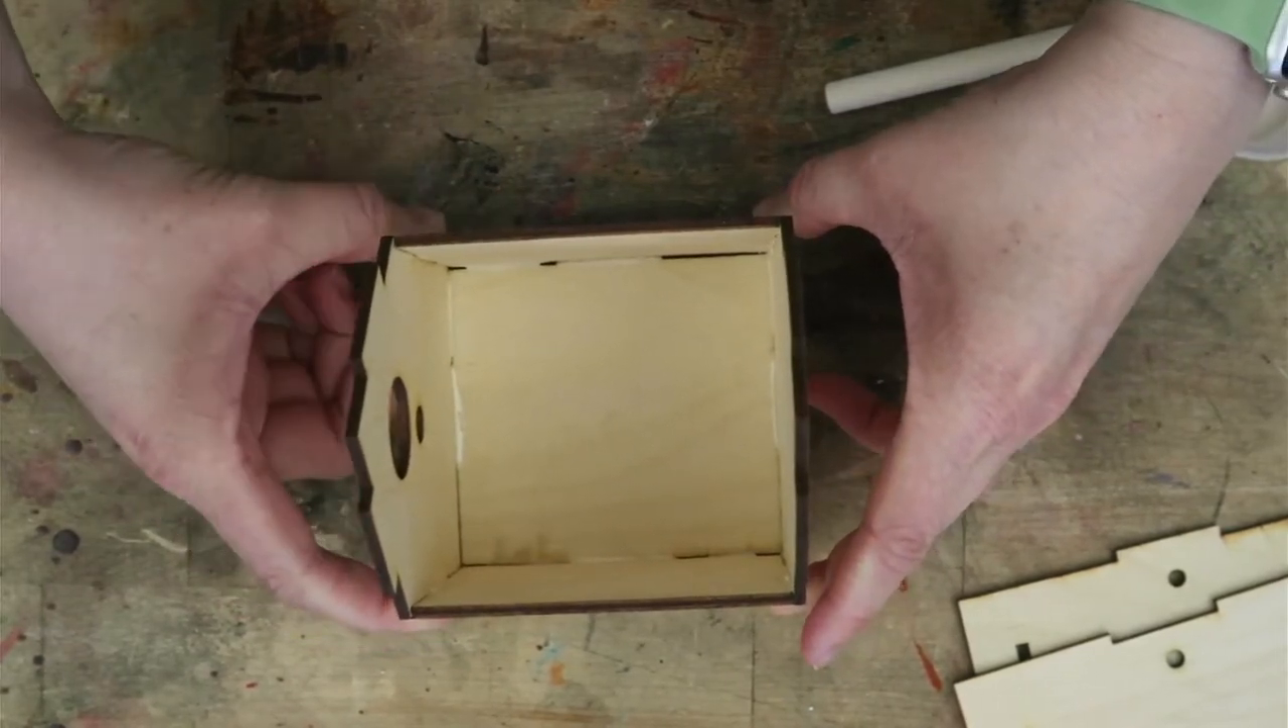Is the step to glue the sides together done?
Yes.